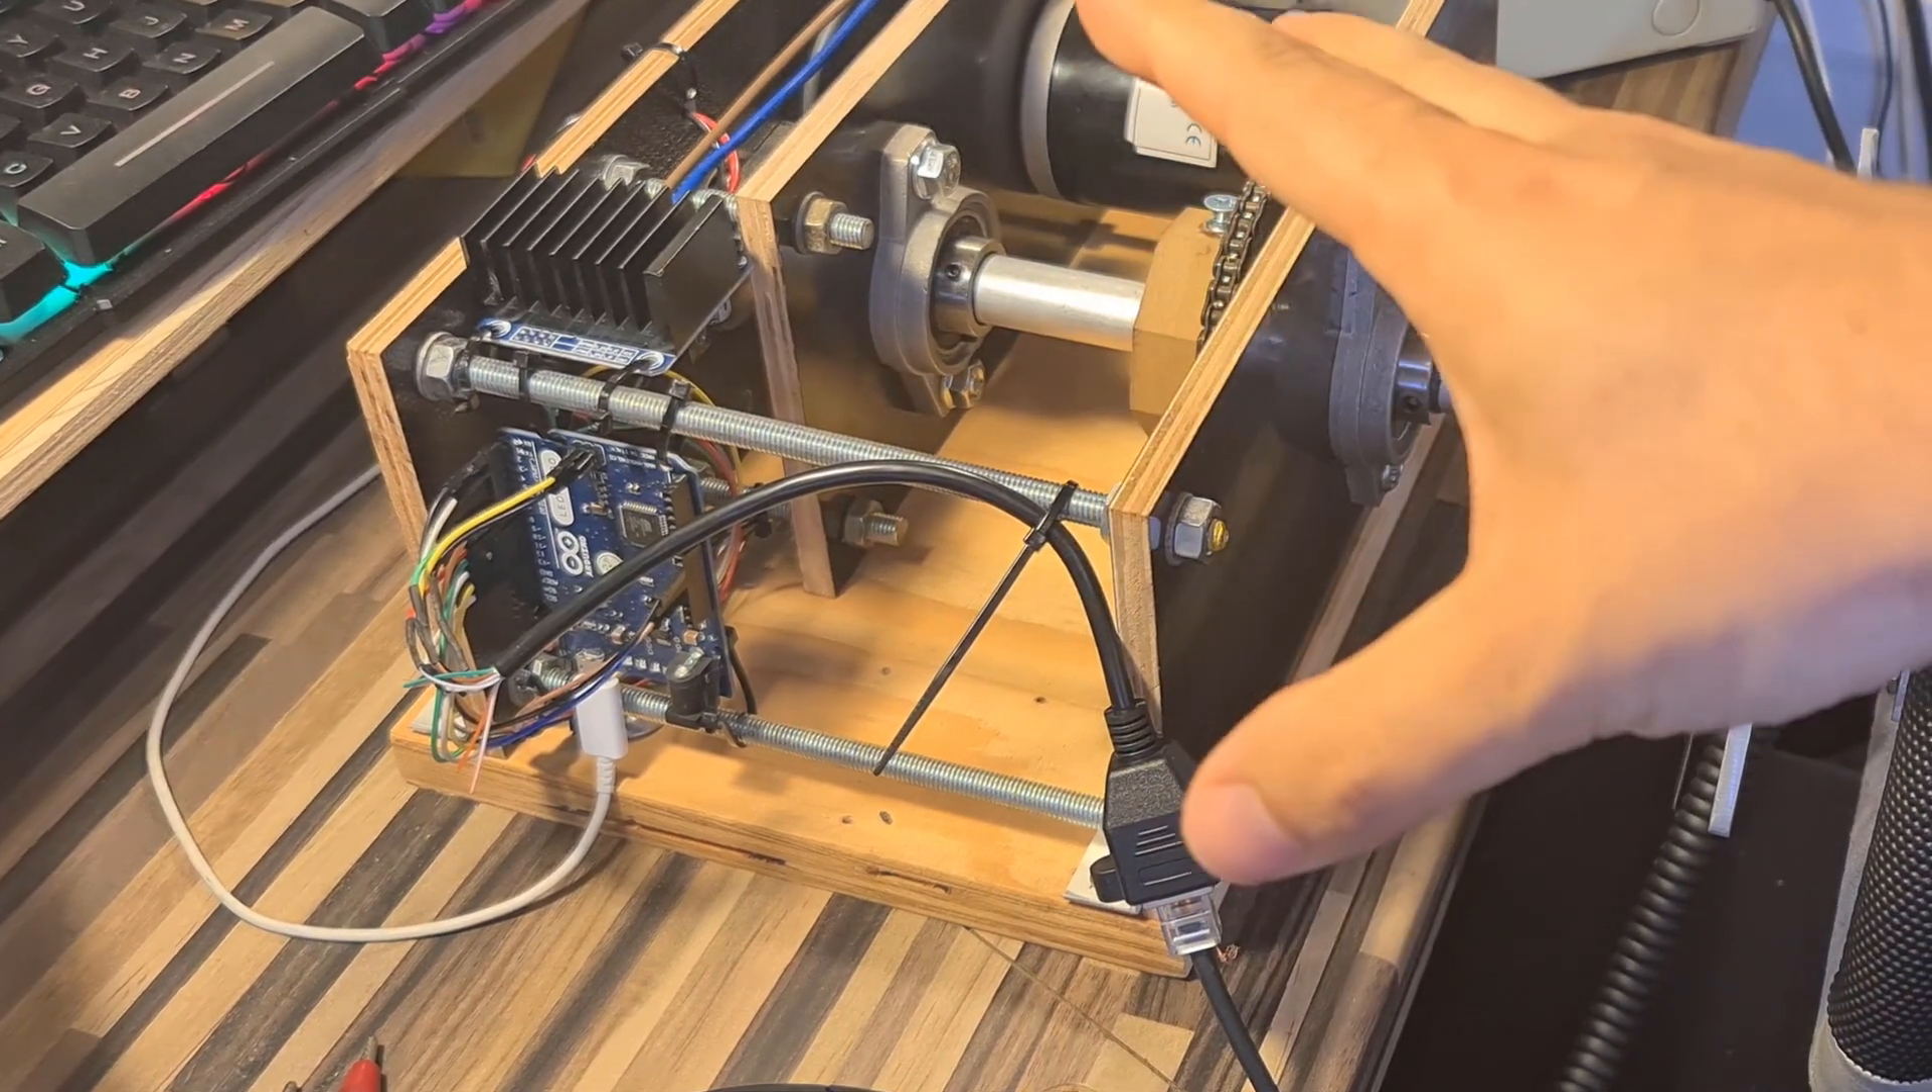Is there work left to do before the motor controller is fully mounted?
No.